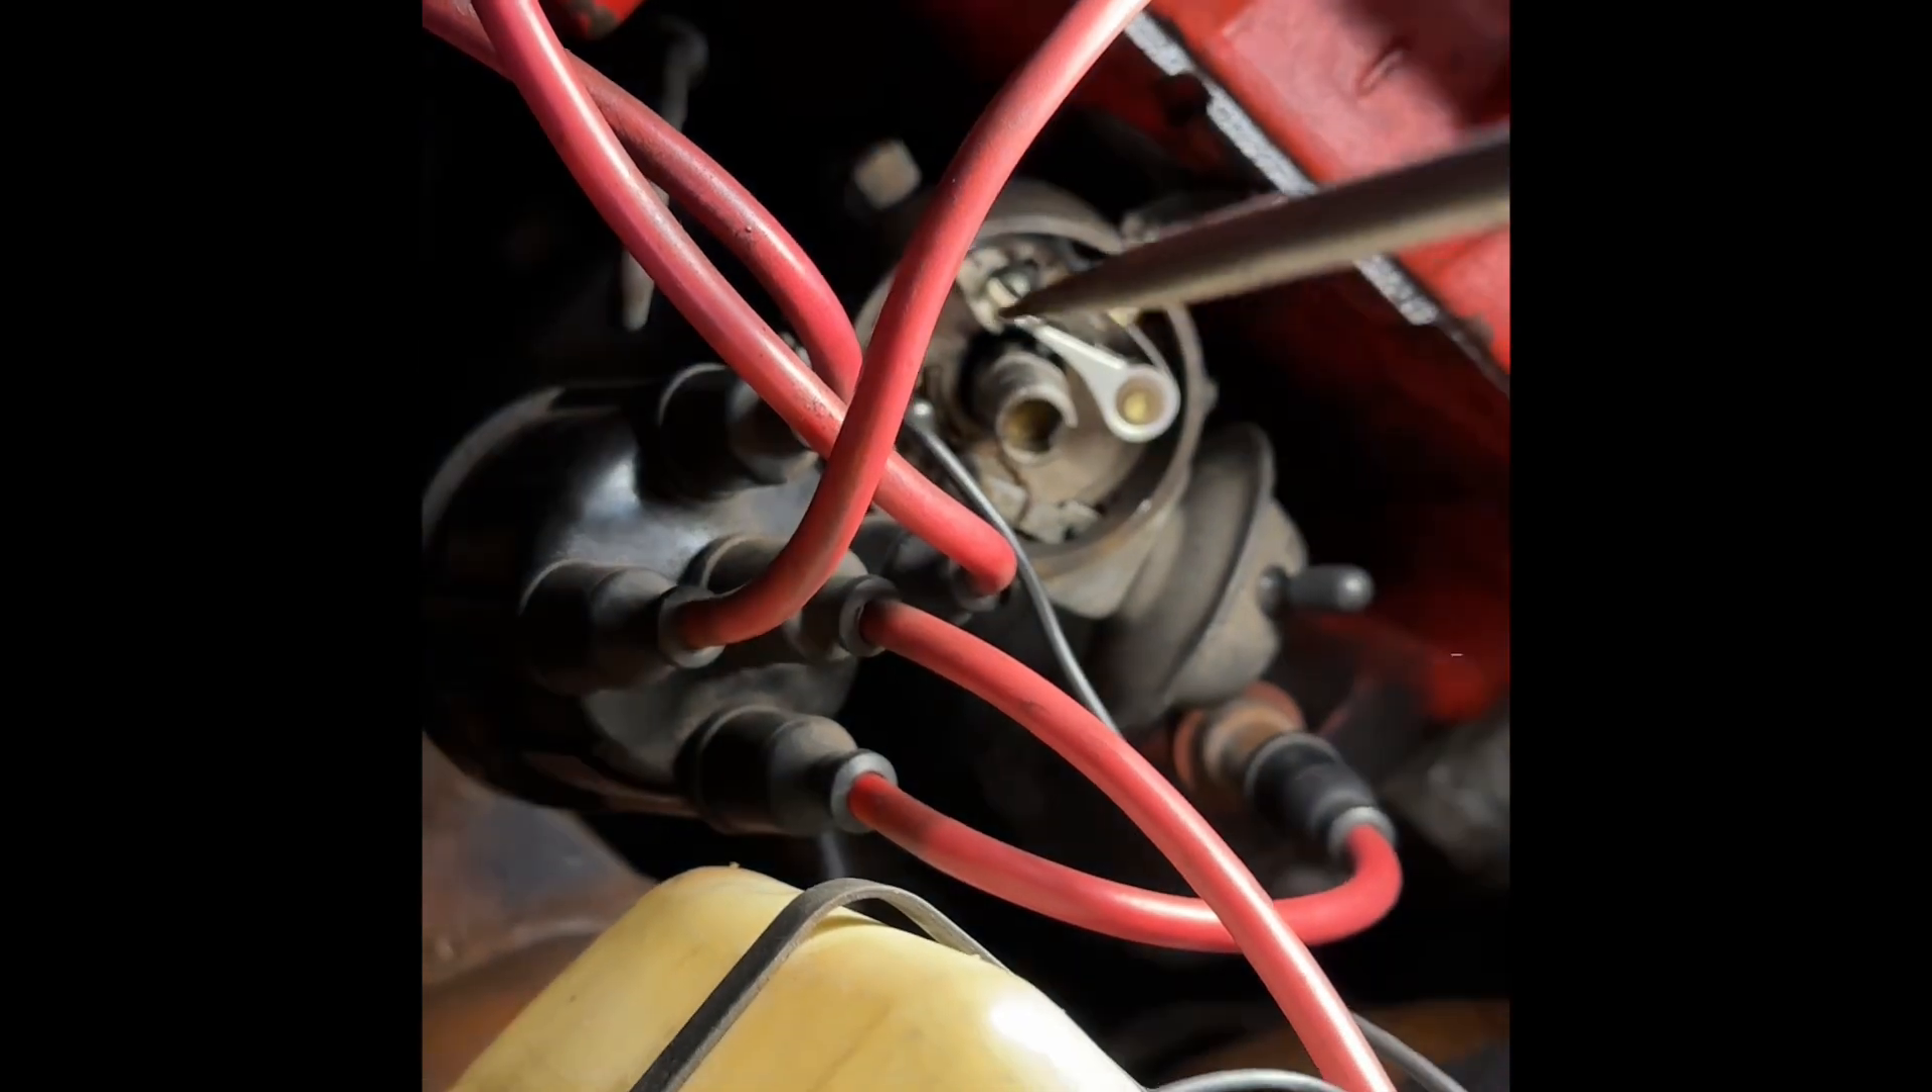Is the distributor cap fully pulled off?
Yes.